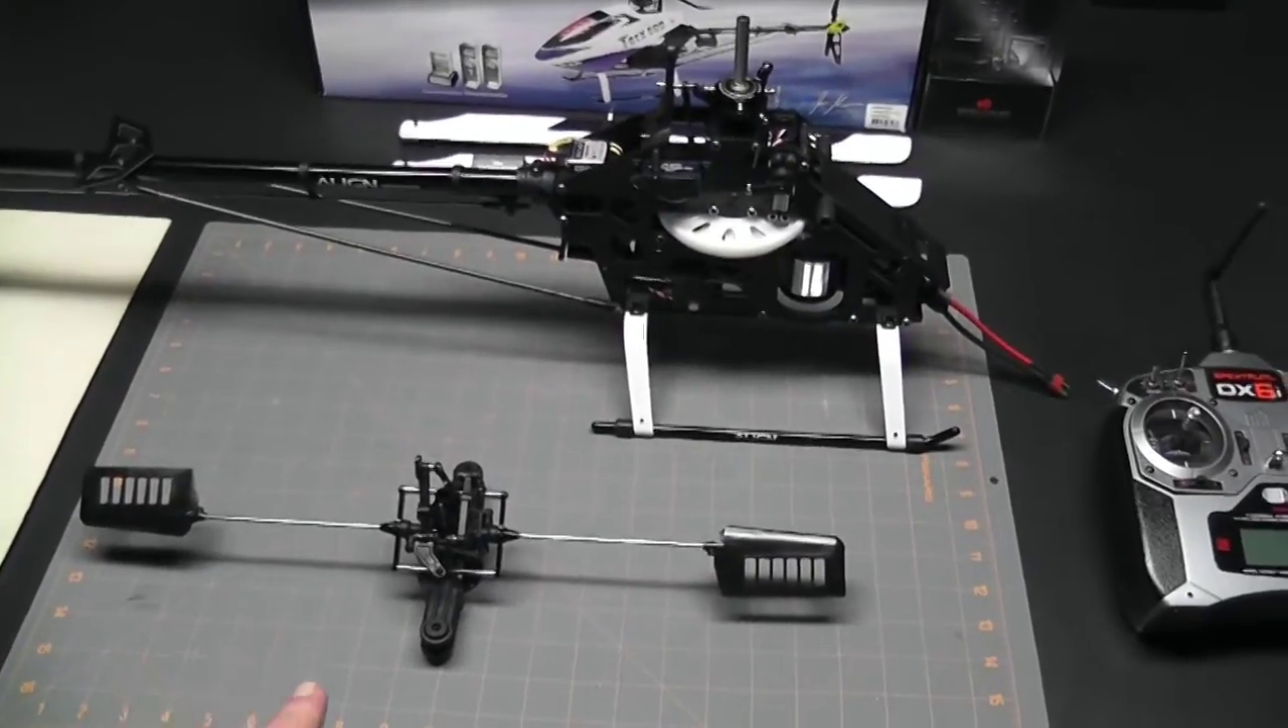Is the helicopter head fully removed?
Yes.